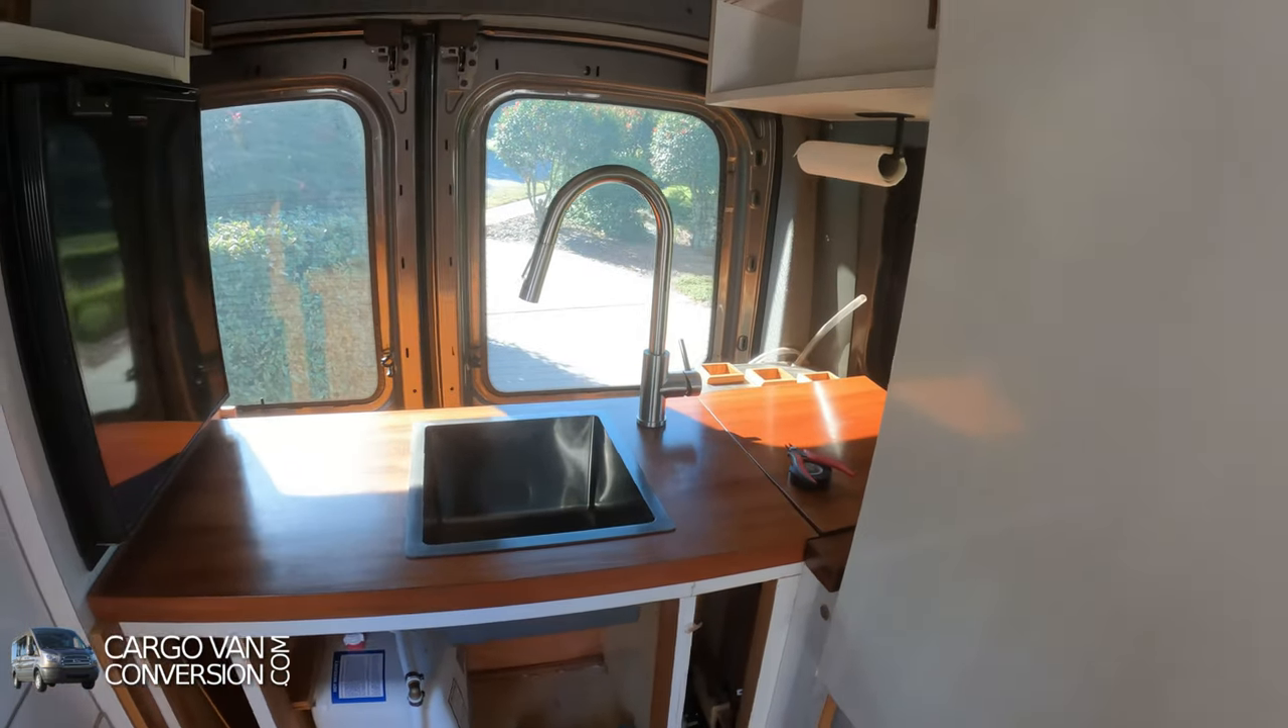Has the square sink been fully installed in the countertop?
Yes.